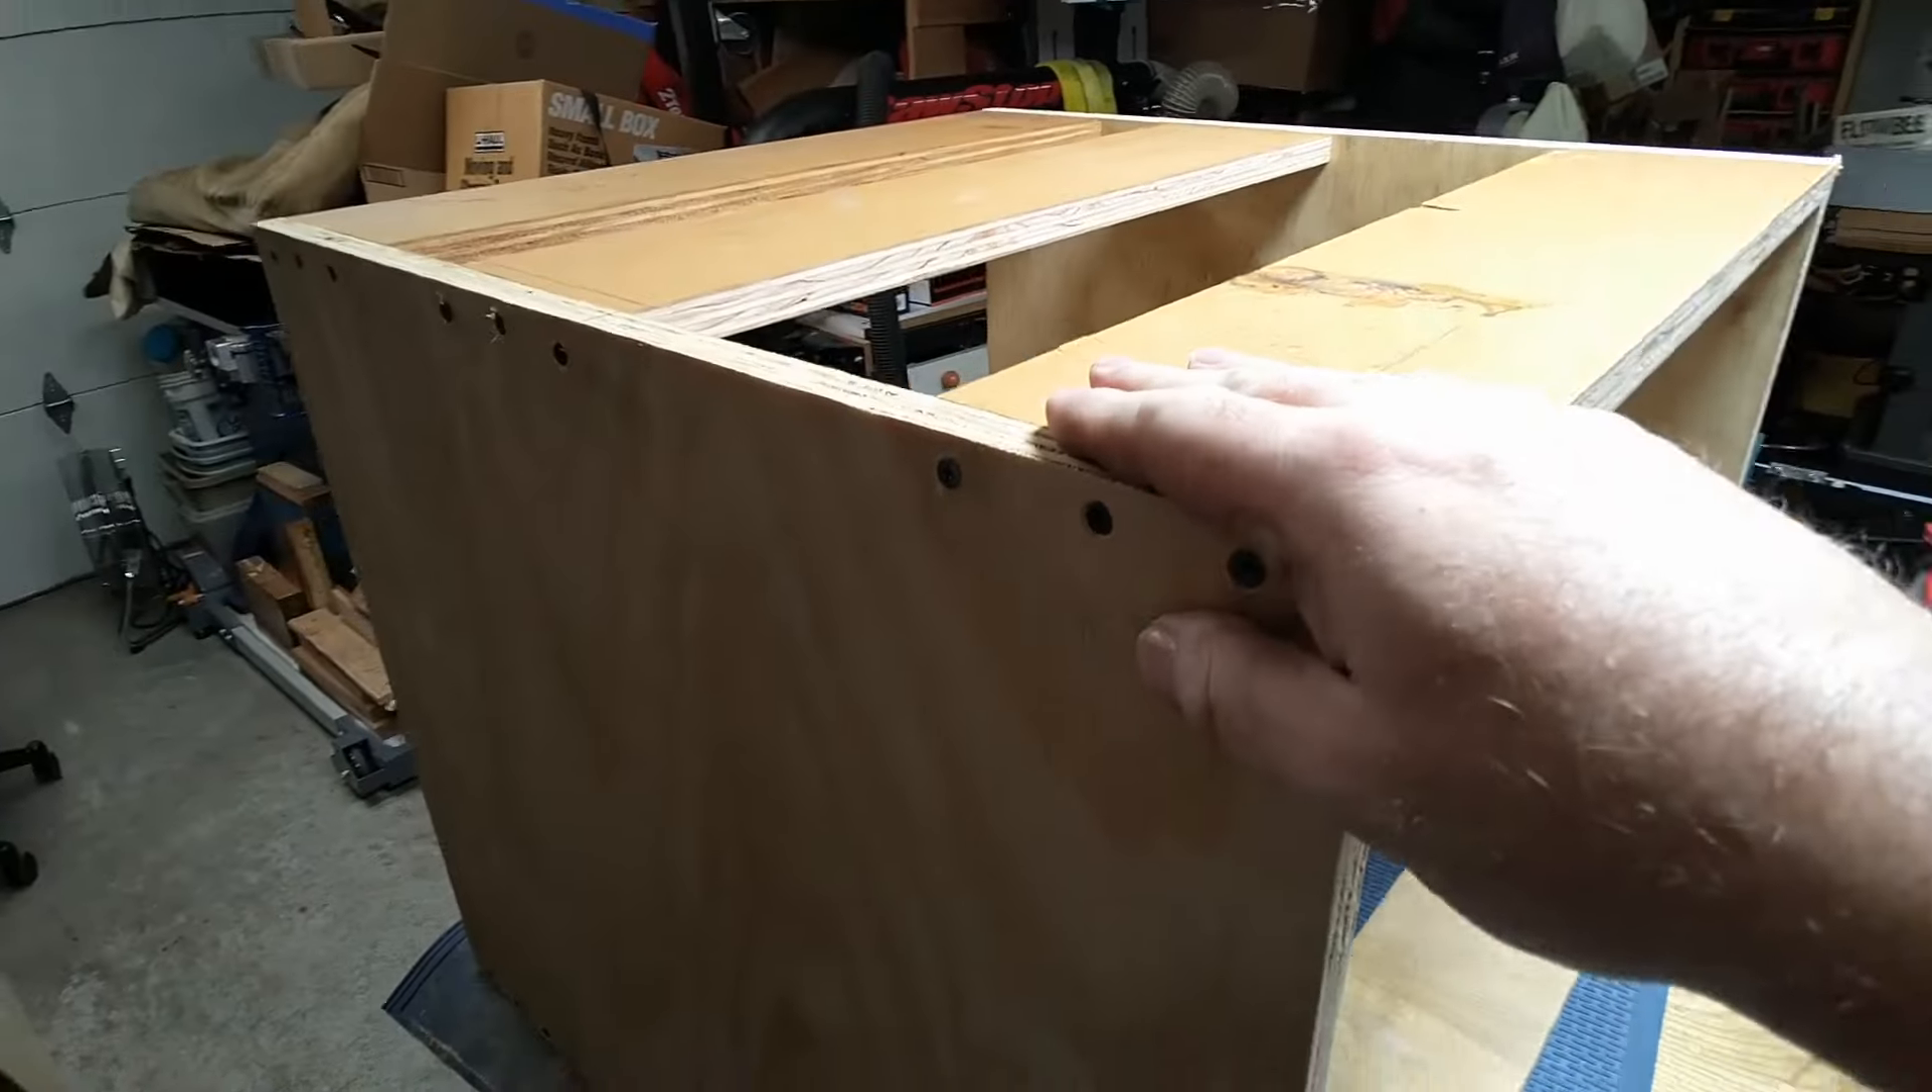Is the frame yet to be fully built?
No.